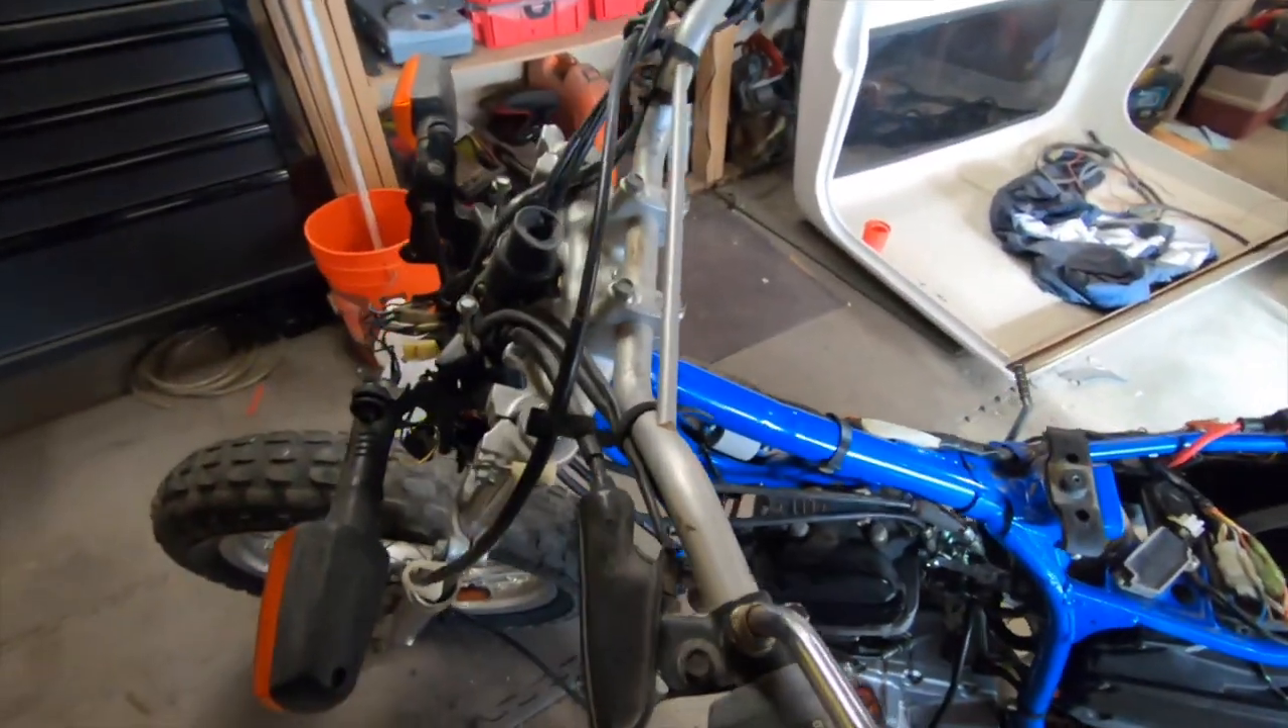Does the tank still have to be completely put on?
Yes.